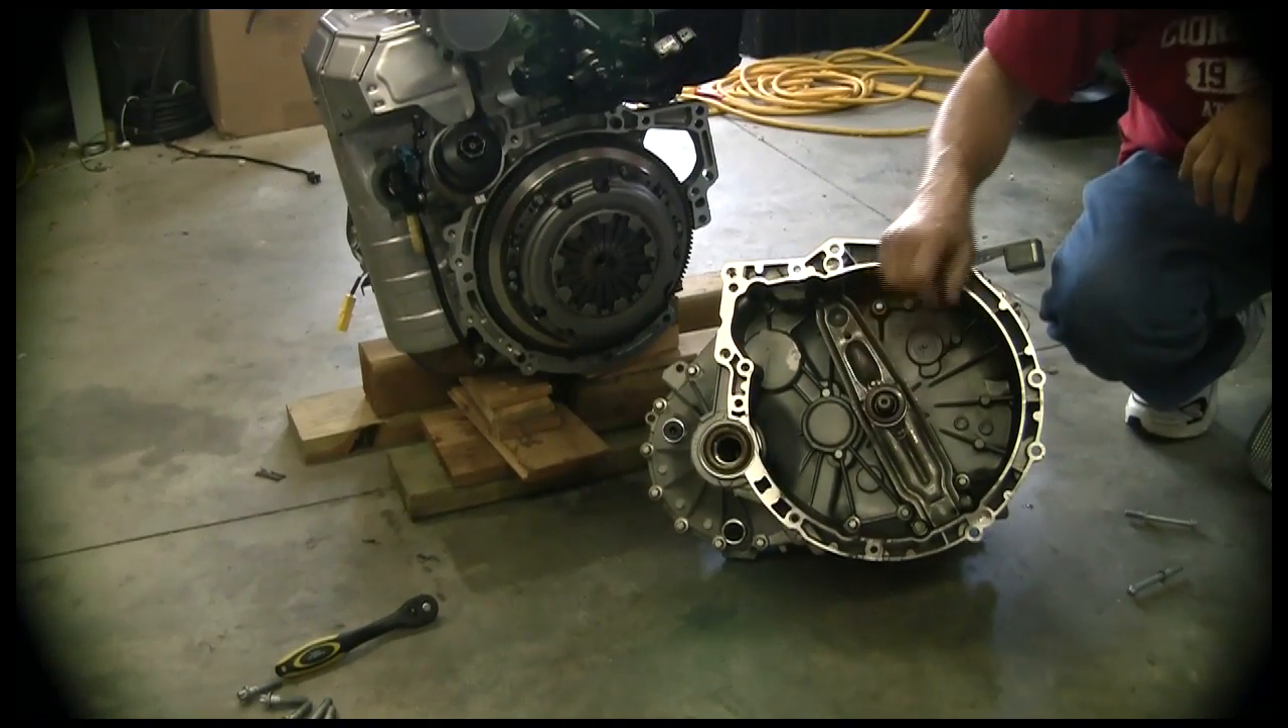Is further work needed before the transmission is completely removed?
No.